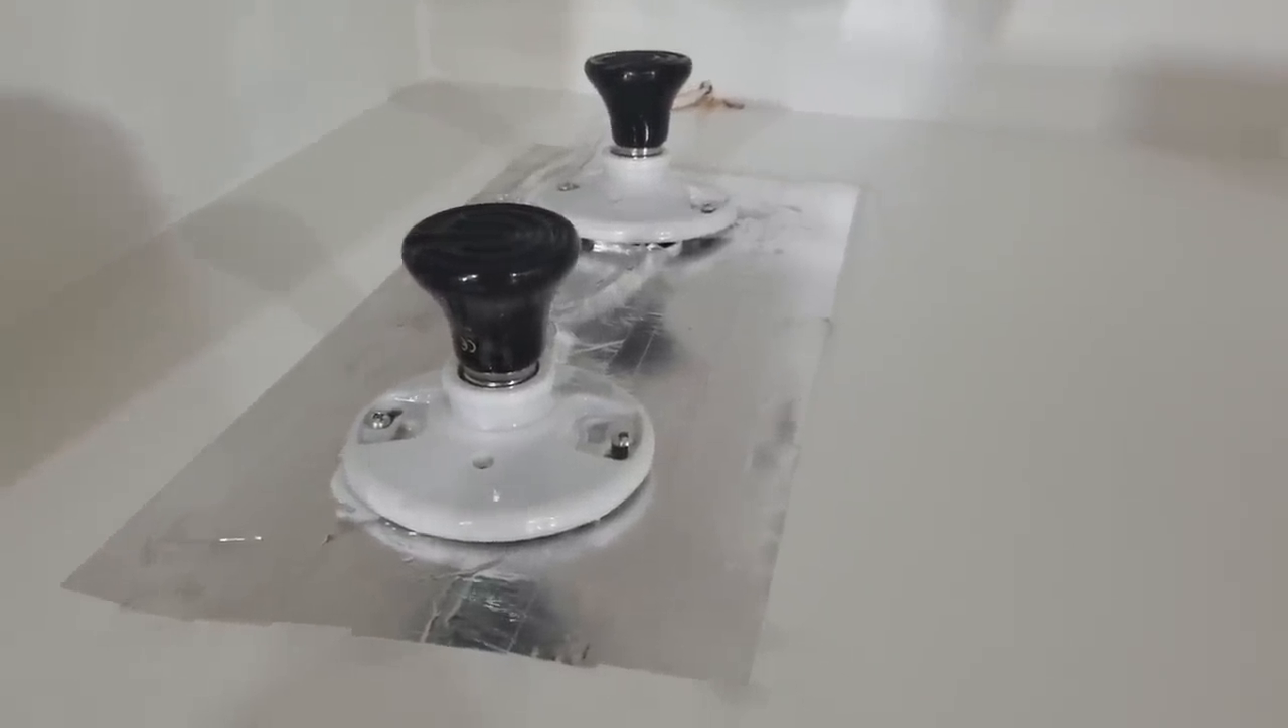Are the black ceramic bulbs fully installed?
Yes.